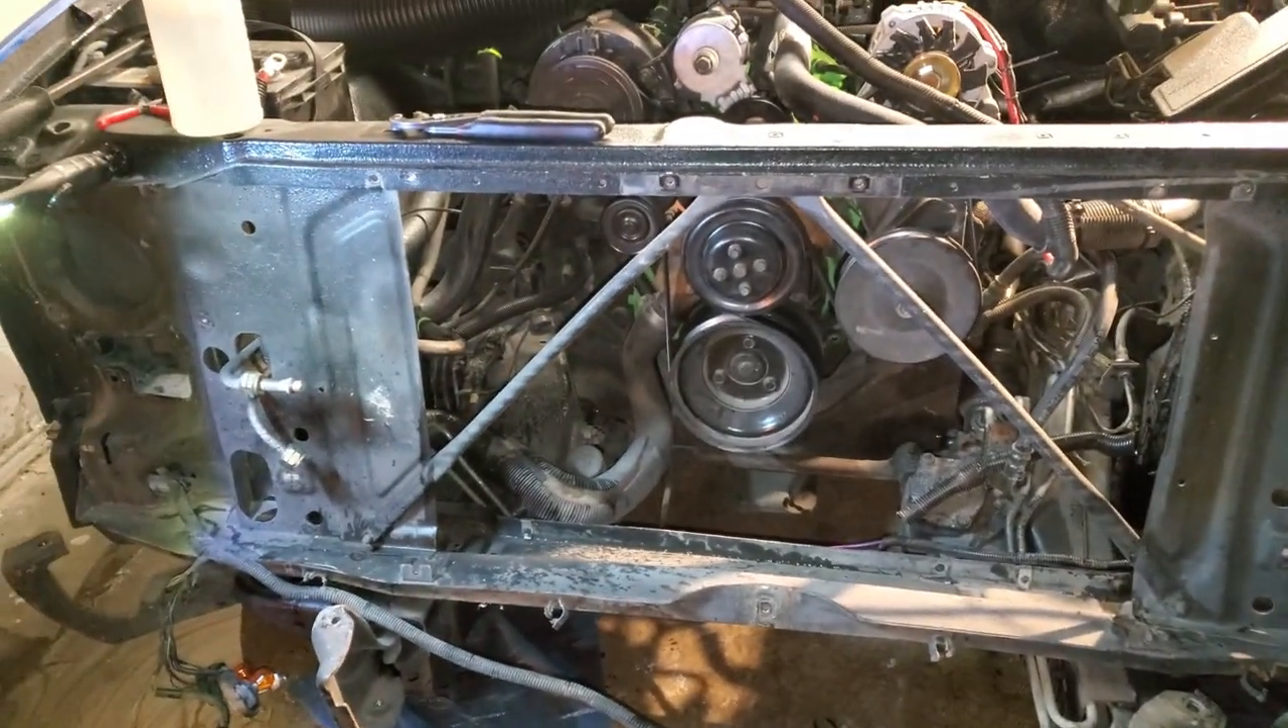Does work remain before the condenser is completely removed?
No.